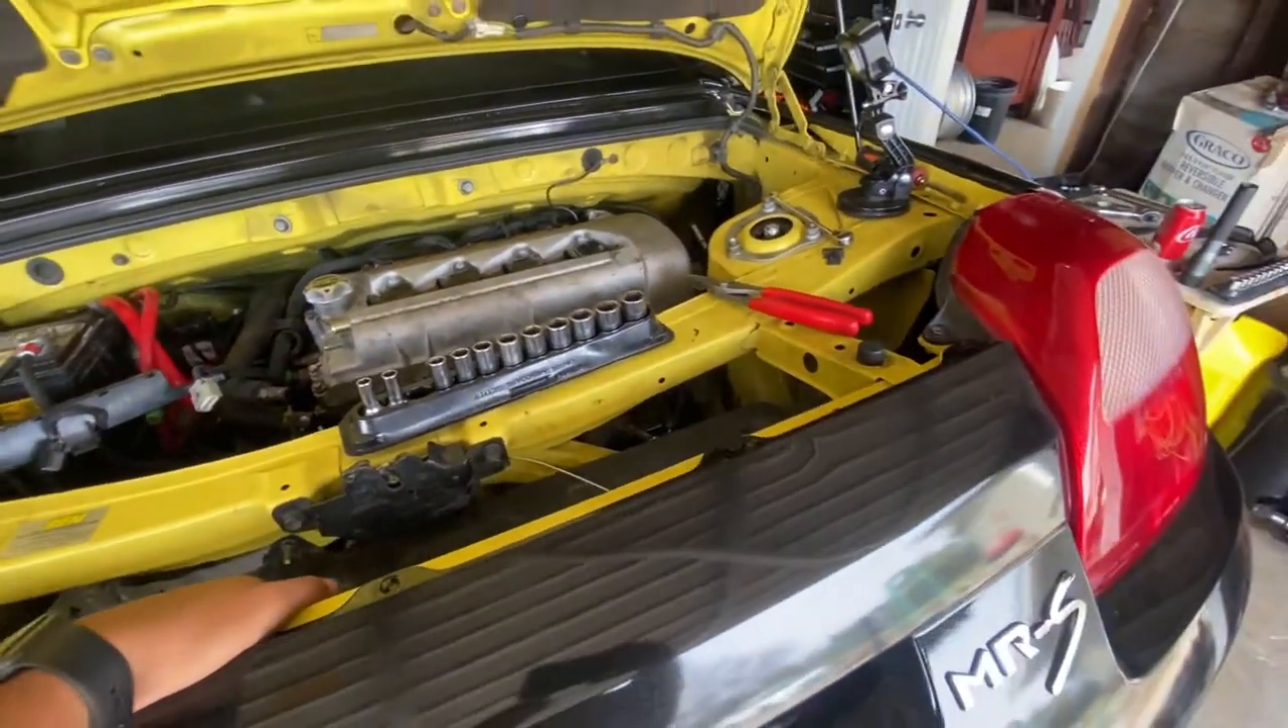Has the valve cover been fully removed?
No.